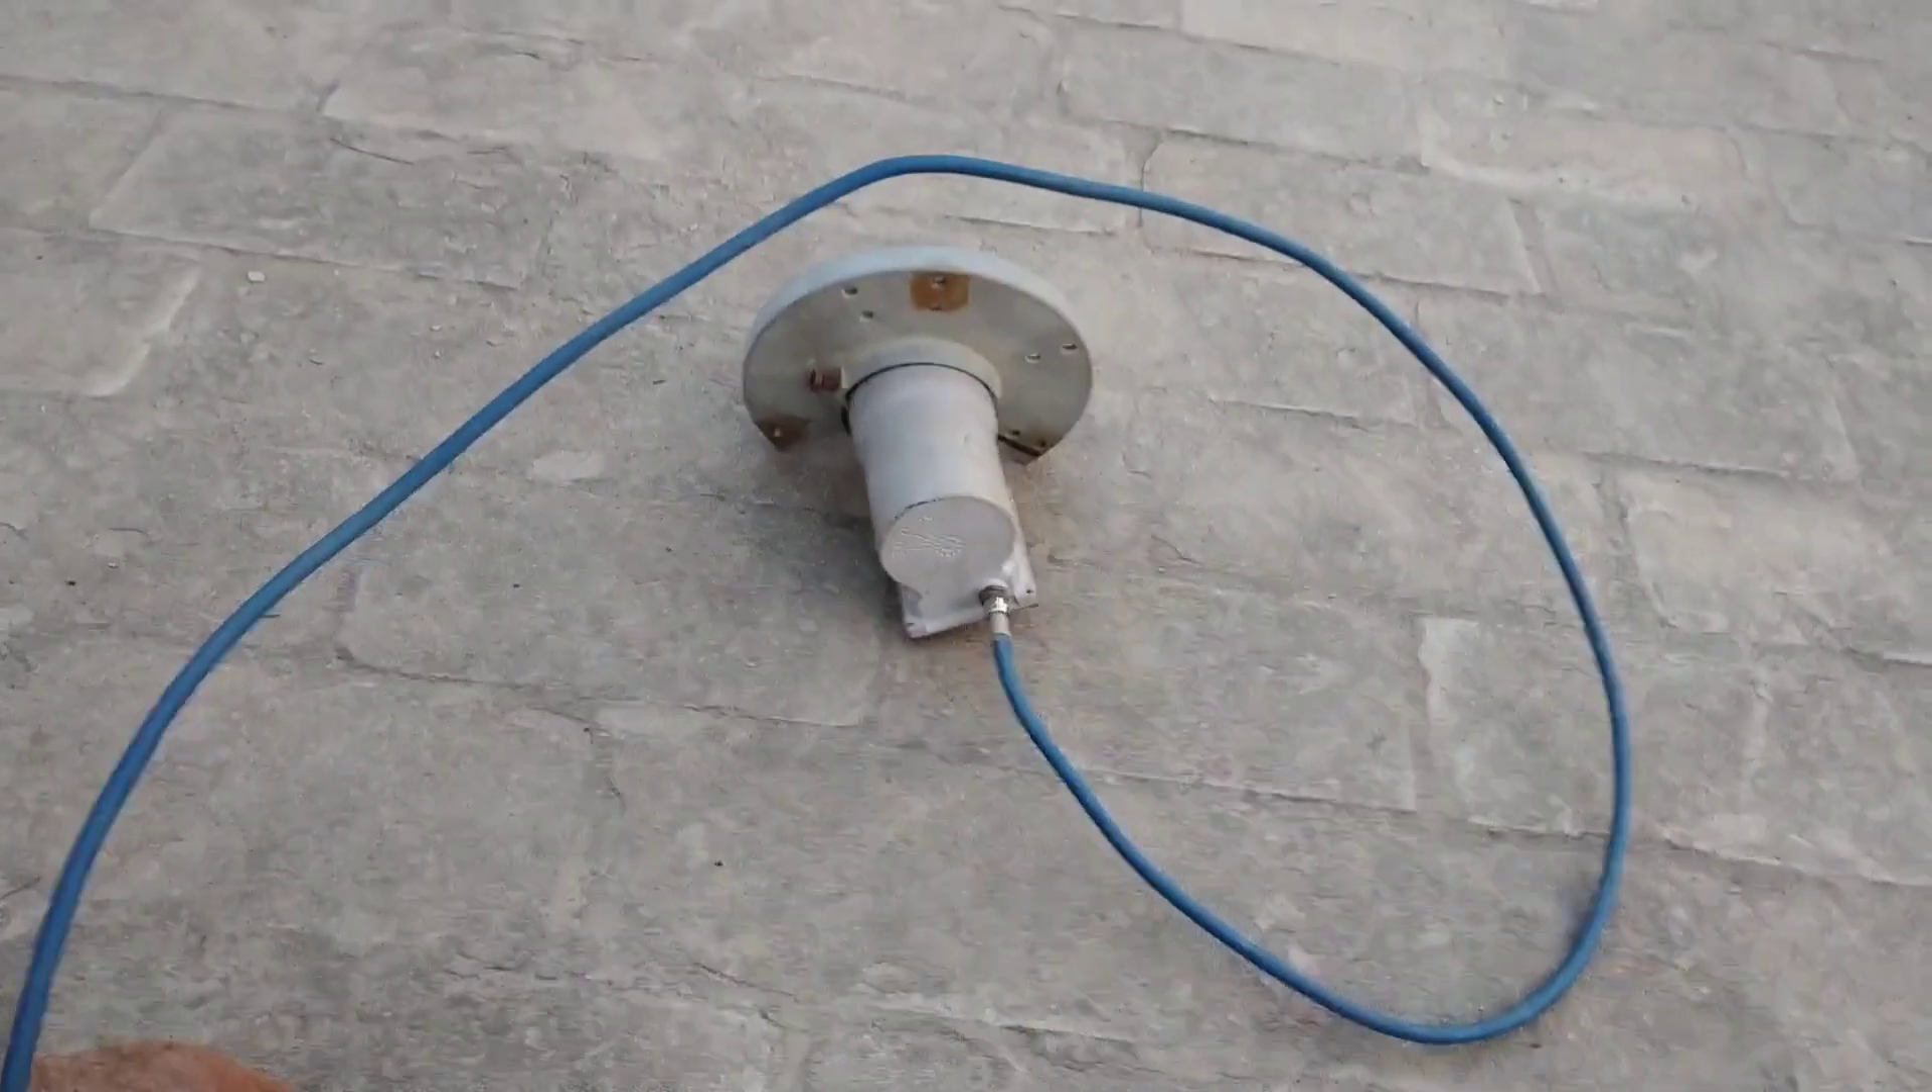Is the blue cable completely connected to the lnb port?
Yes.